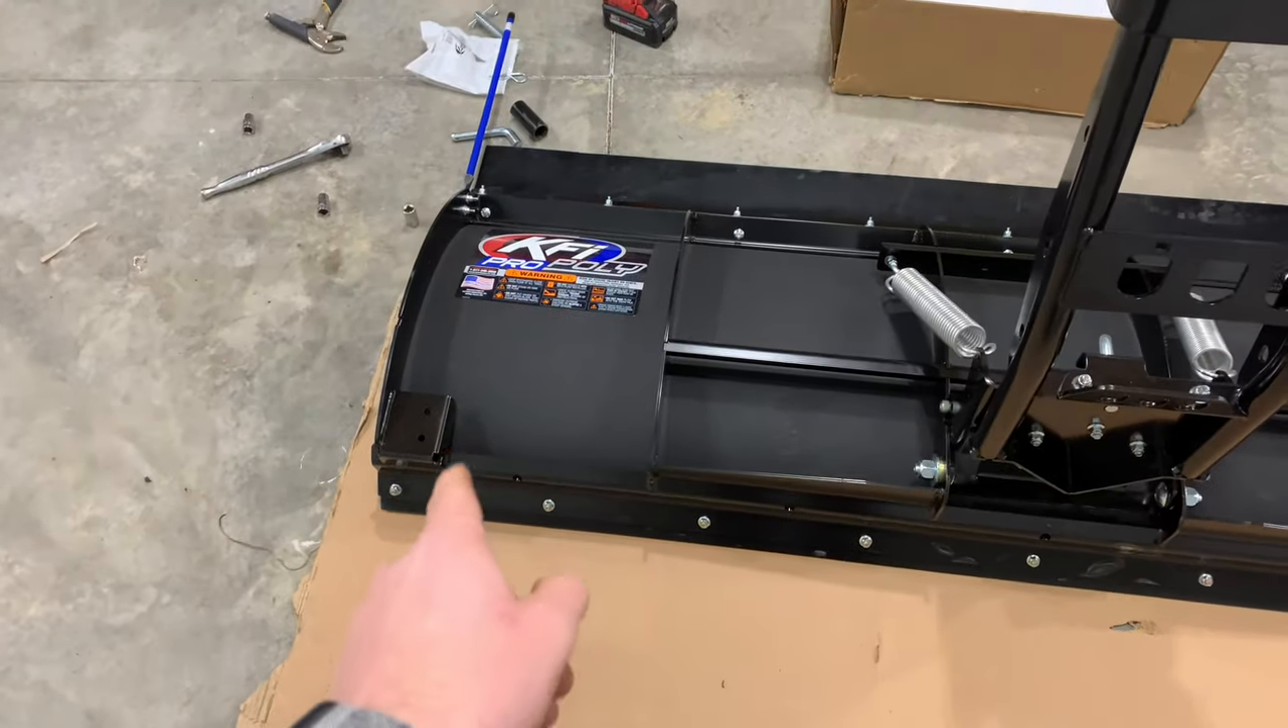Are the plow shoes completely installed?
No.